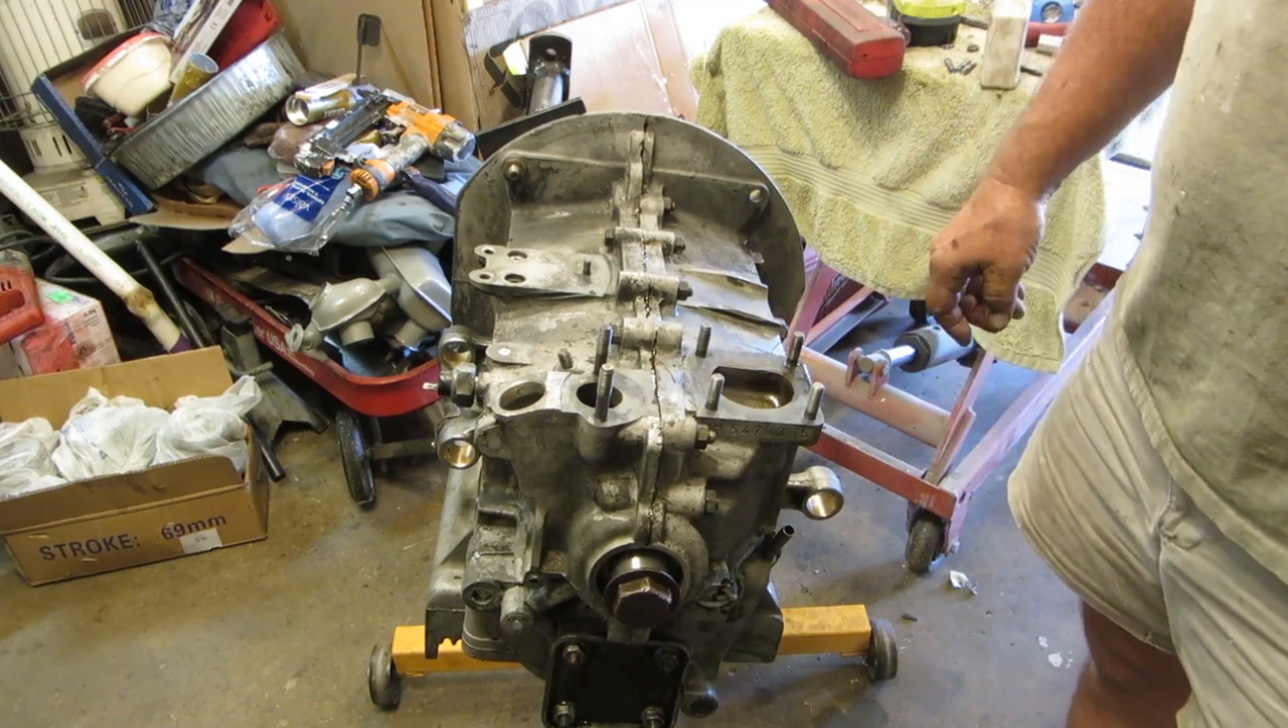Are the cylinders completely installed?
No.